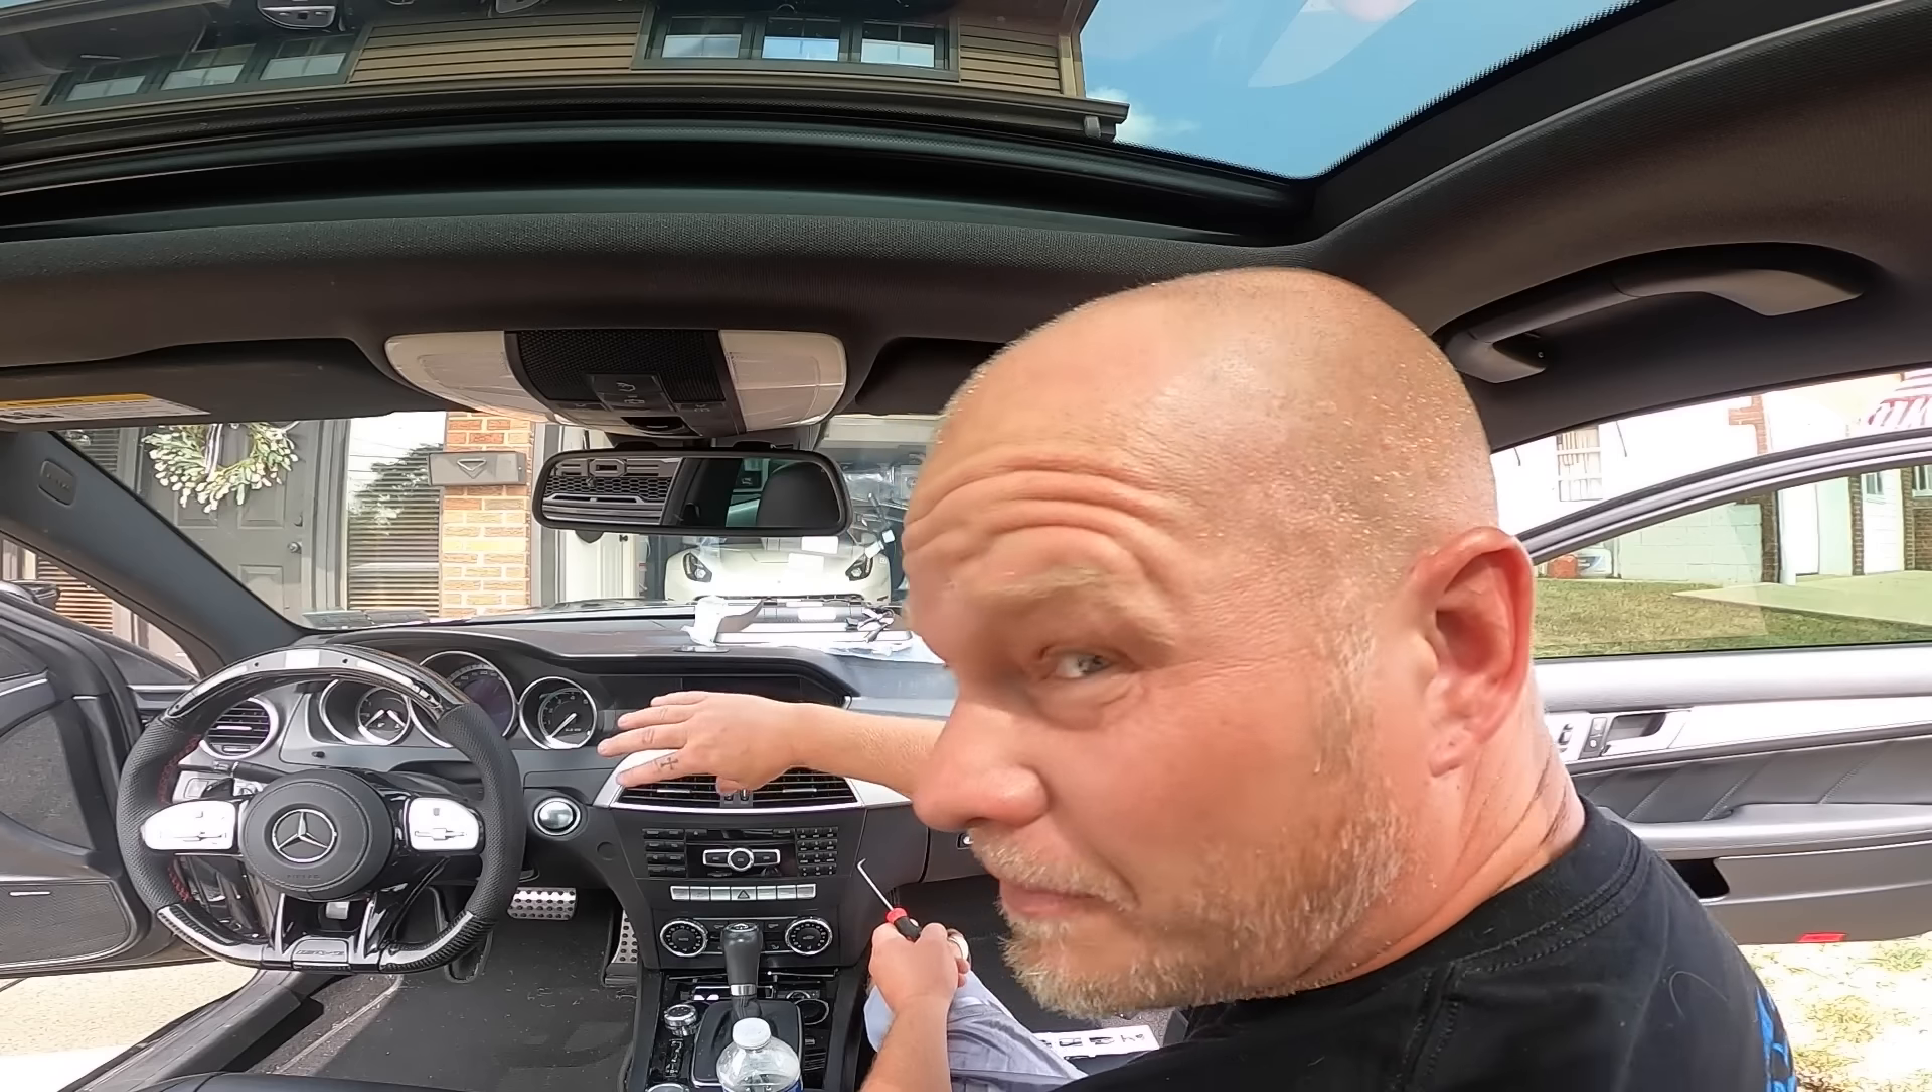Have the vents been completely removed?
No.